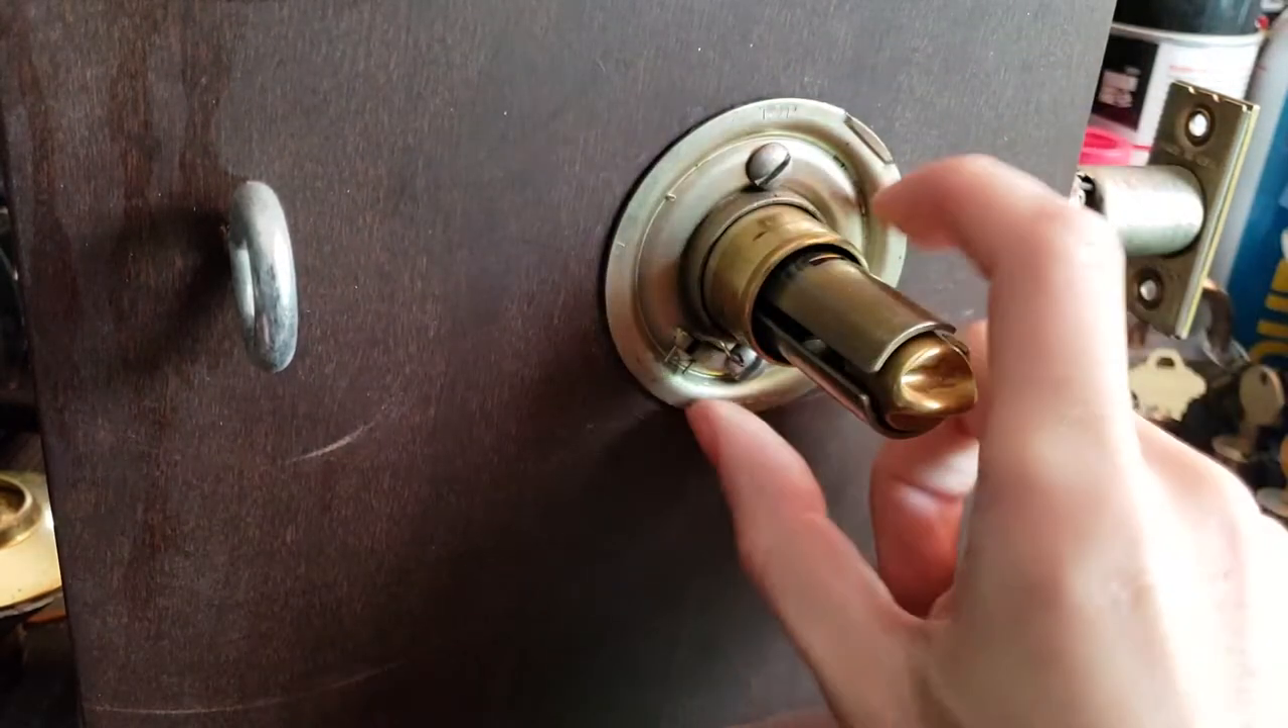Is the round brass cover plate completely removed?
Yes.